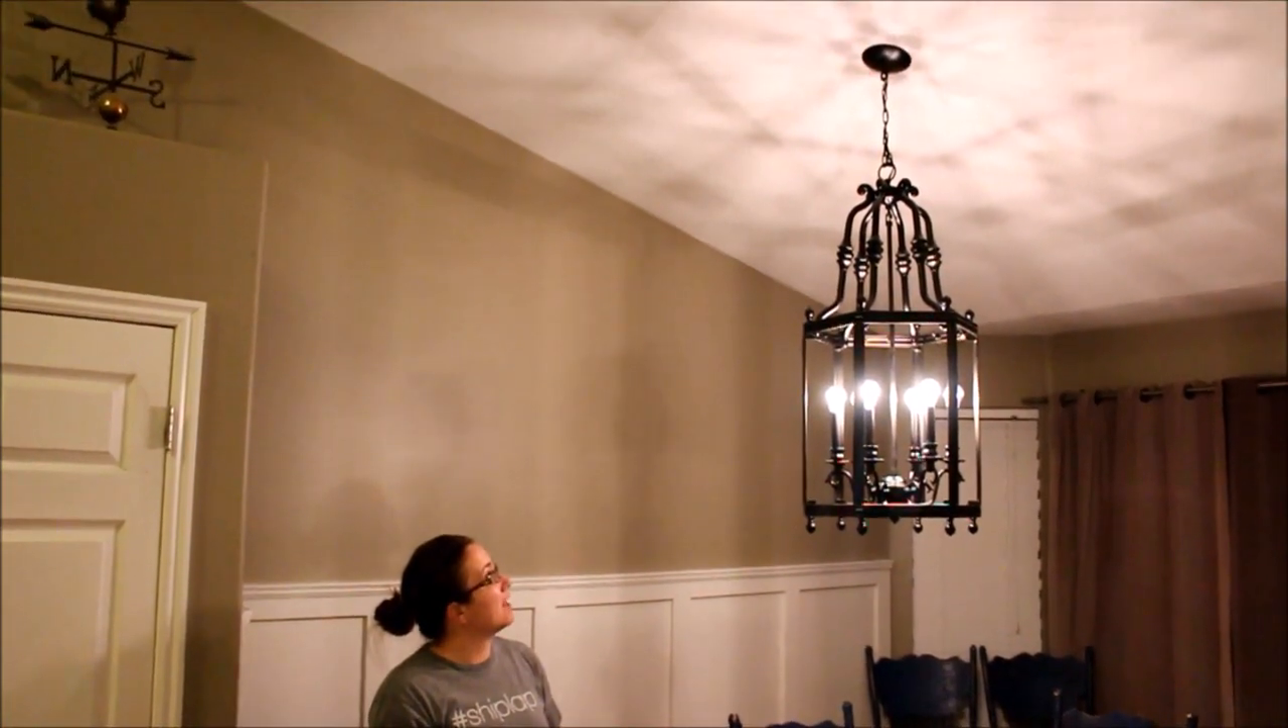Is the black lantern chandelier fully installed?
Yes.